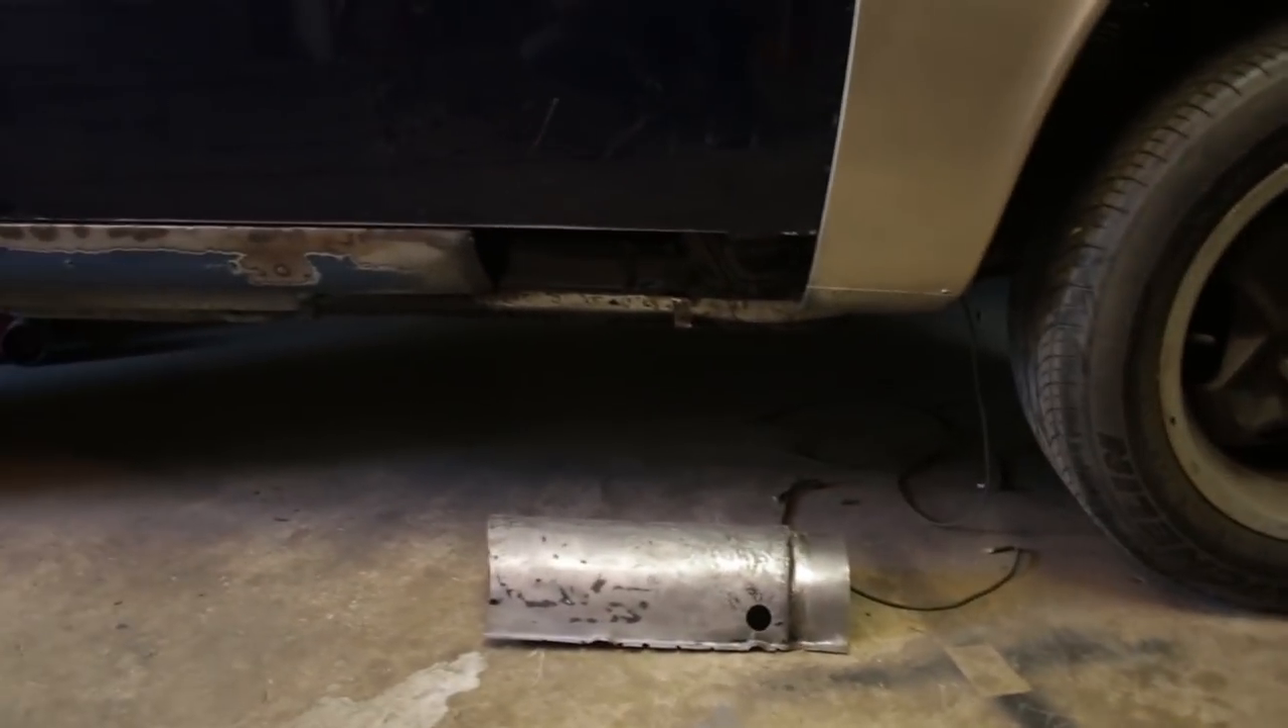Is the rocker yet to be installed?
Yes.